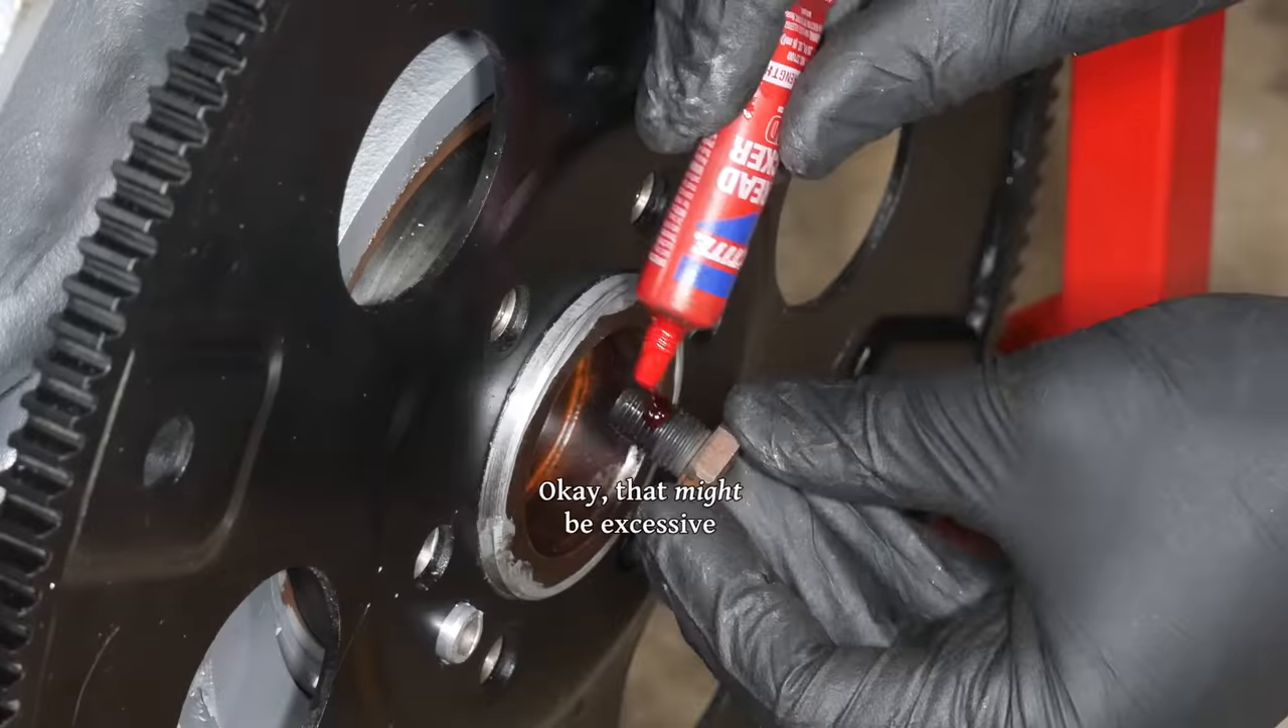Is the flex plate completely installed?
No.